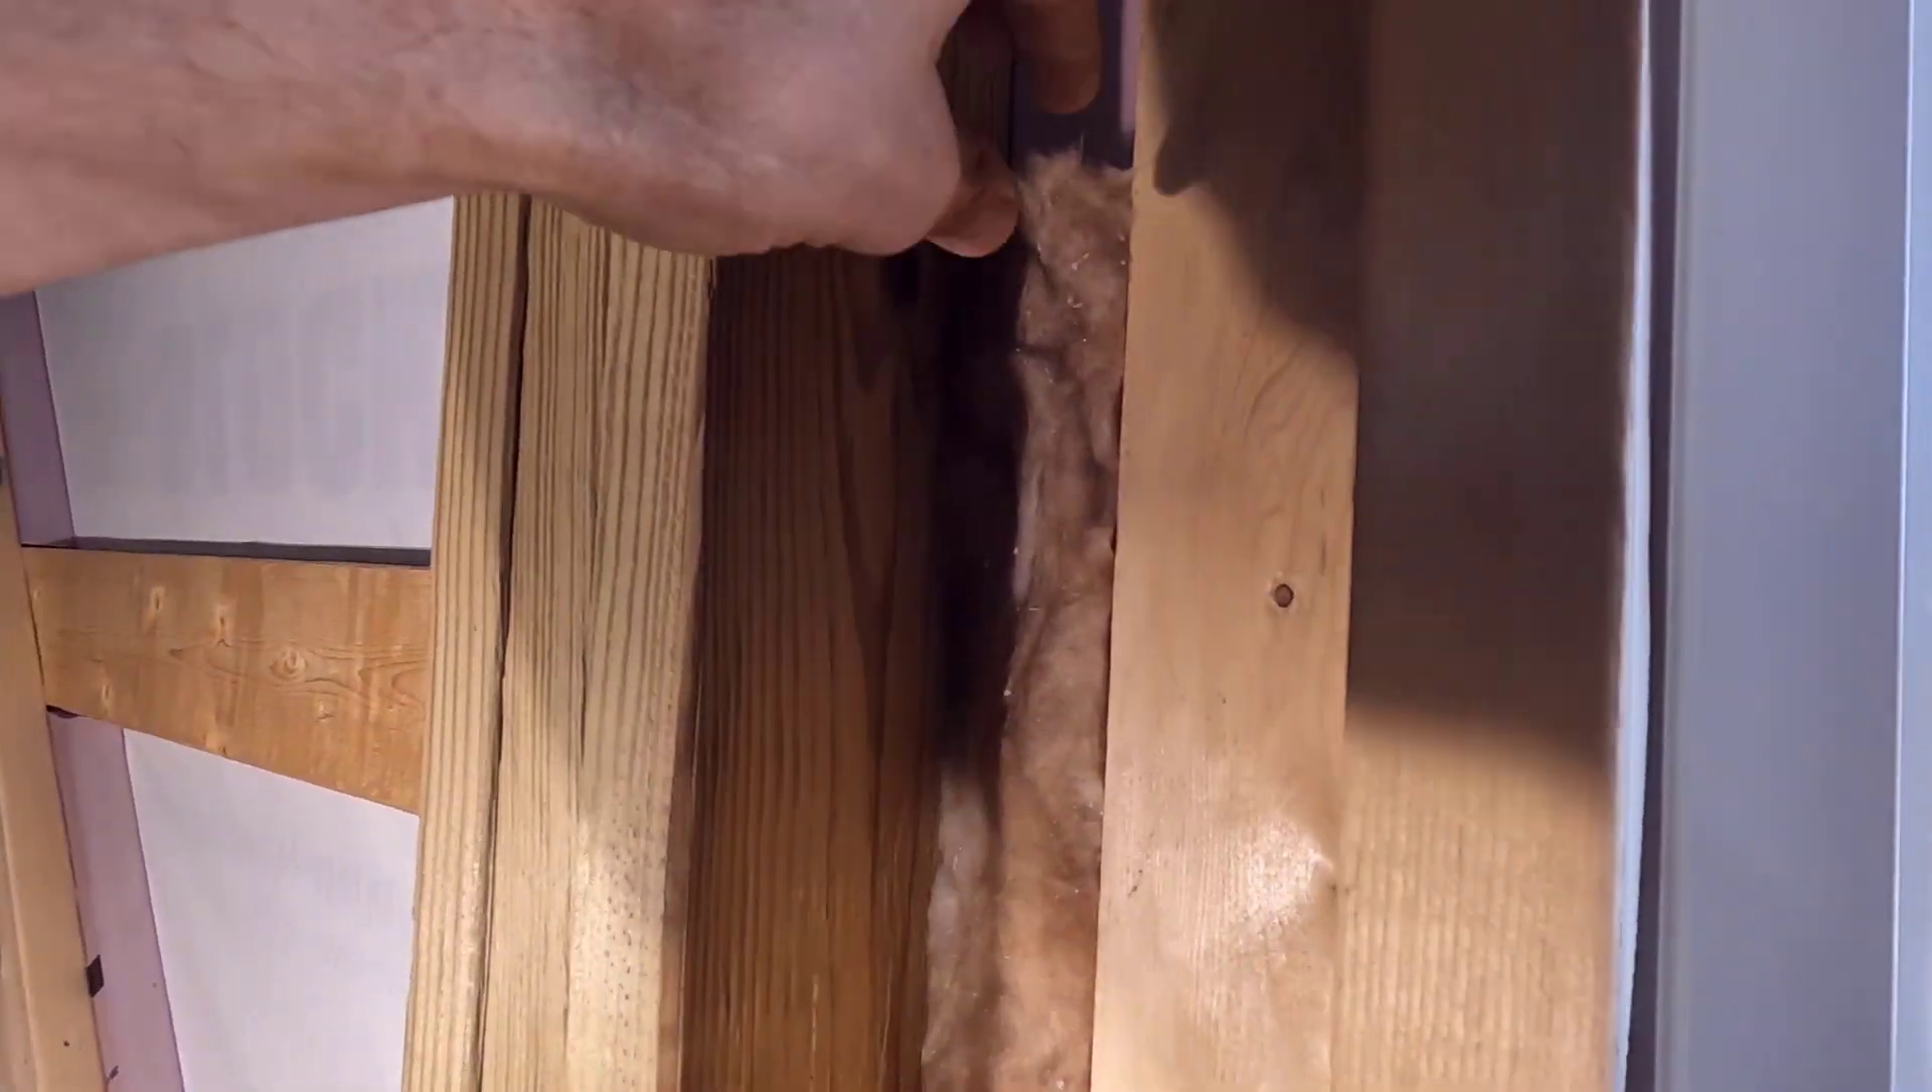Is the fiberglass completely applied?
No.